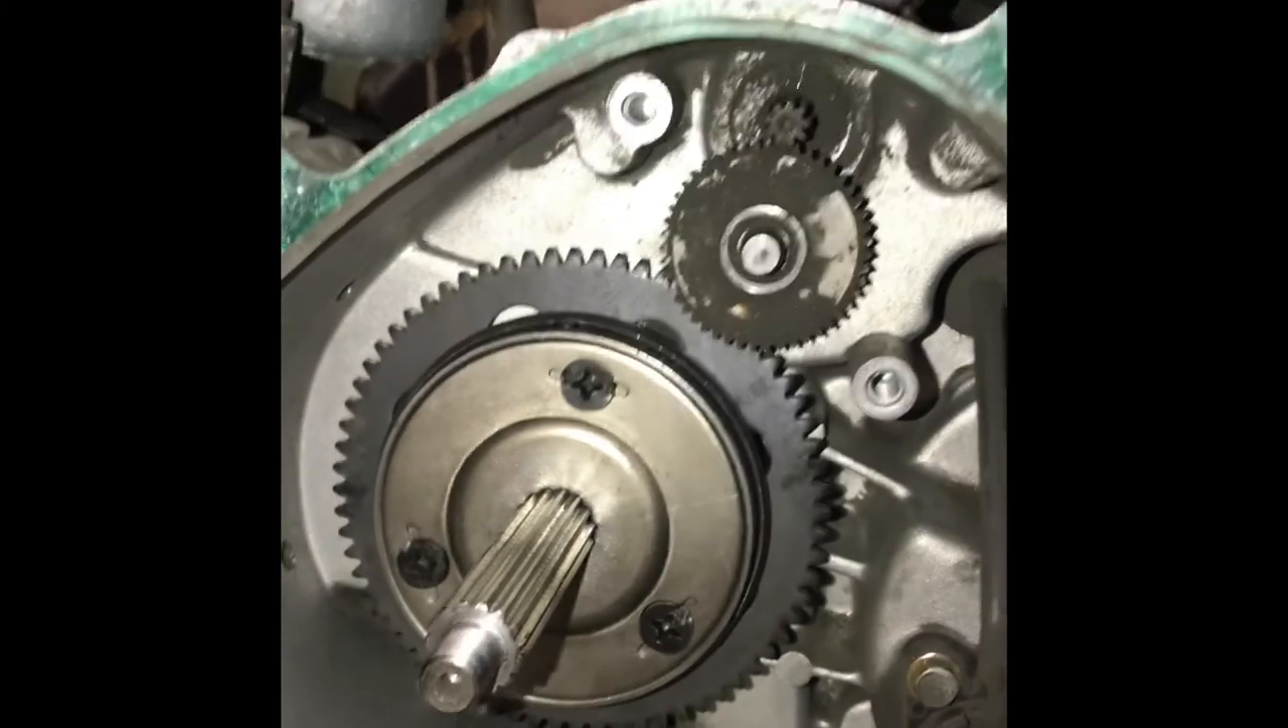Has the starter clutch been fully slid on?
Yes.